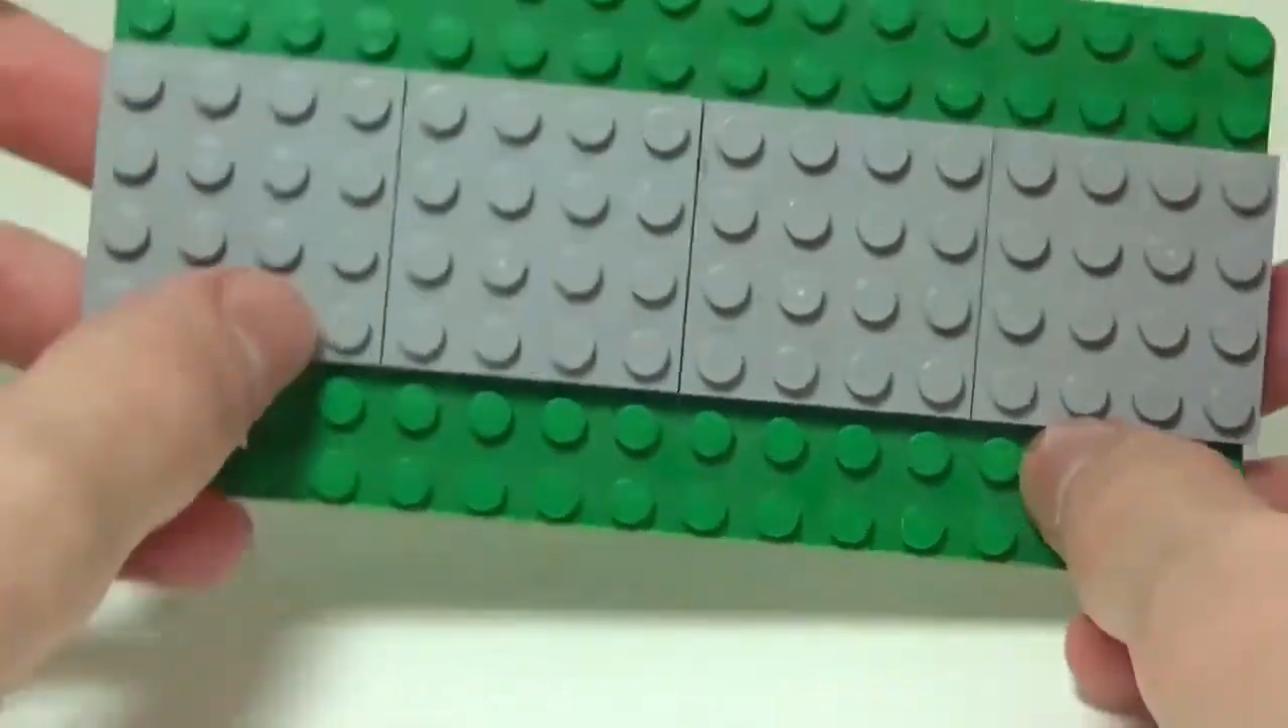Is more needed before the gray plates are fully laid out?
No.